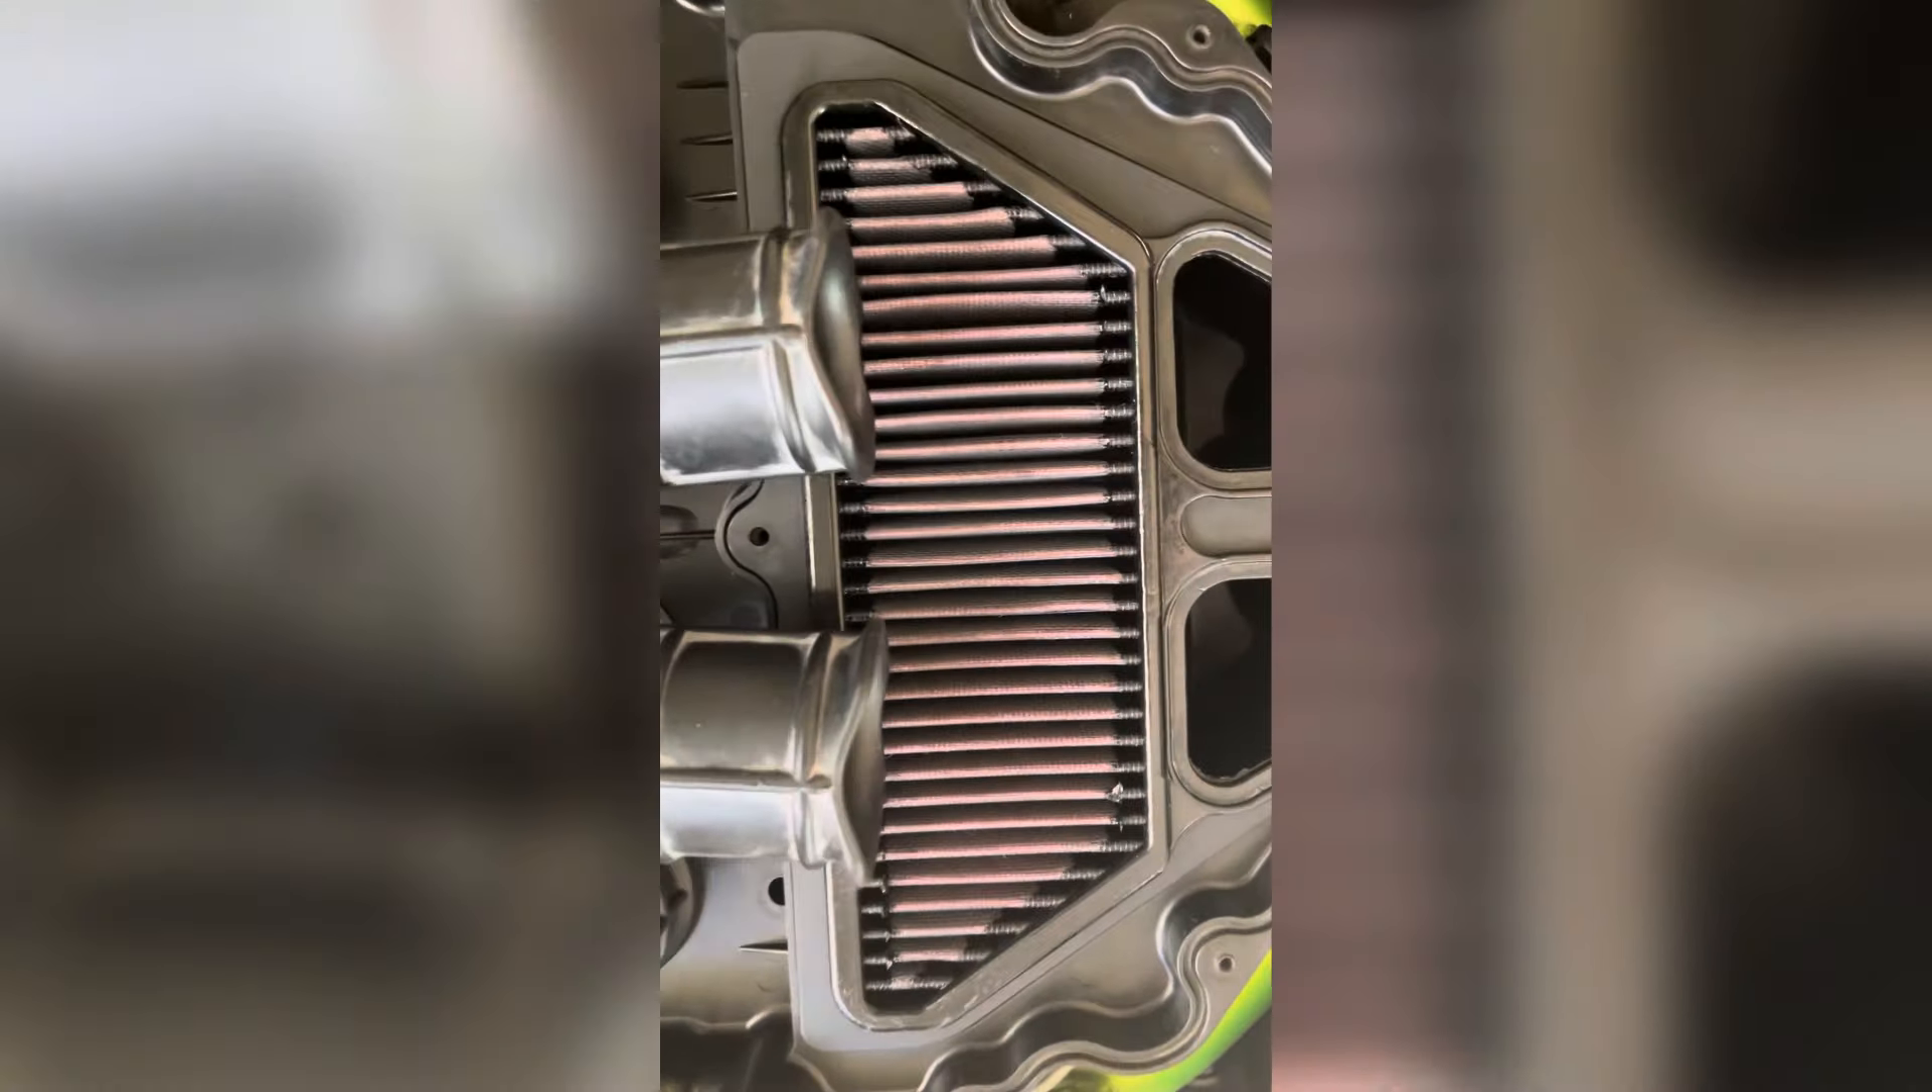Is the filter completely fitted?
Yes.